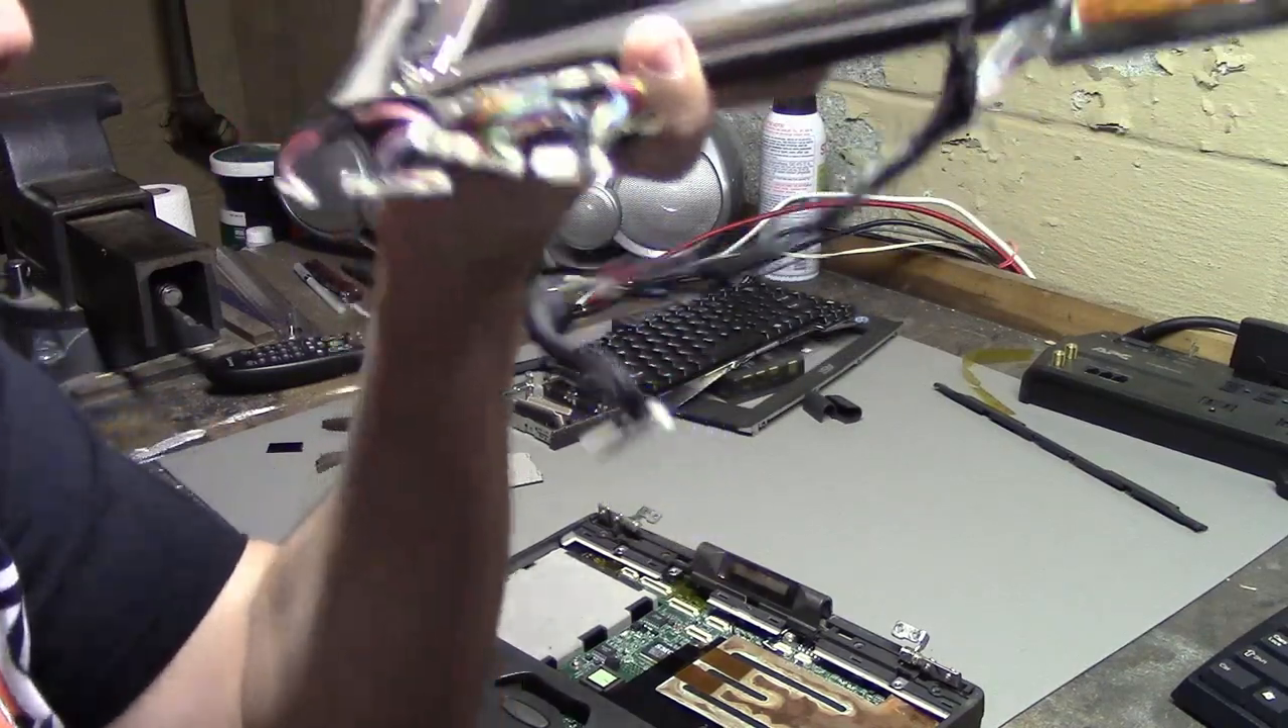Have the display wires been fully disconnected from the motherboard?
Yes.